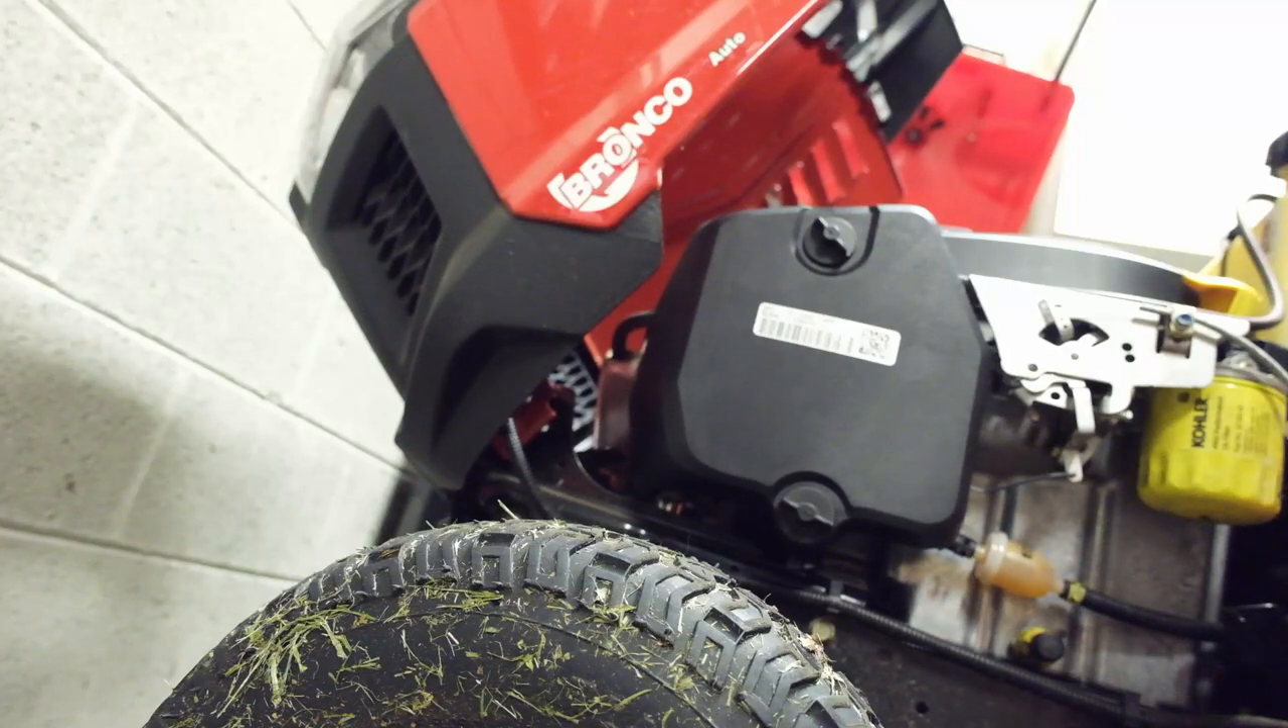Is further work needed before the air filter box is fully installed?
No.